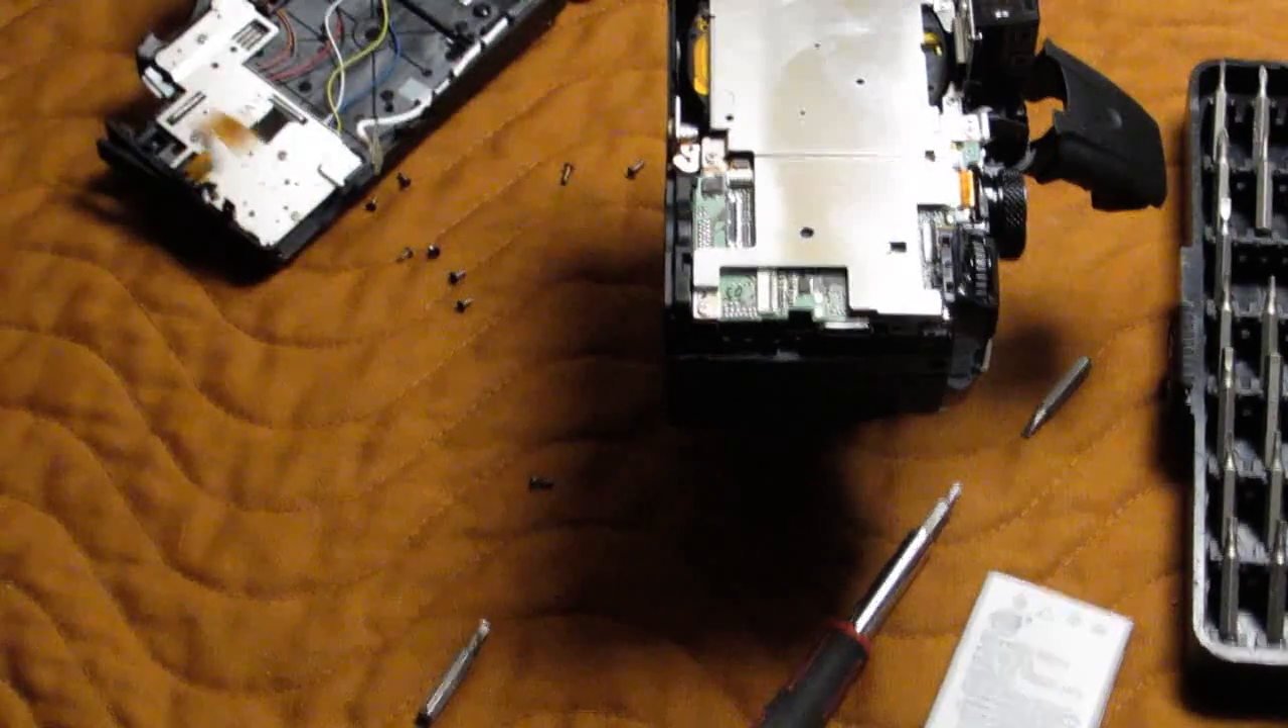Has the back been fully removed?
Yes.